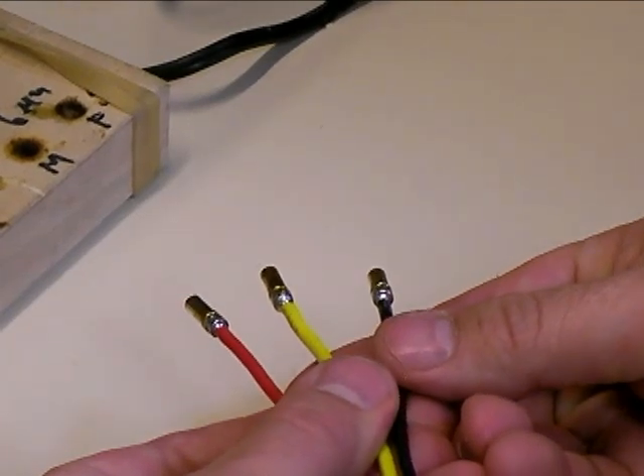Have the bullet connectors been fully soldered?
Yes.